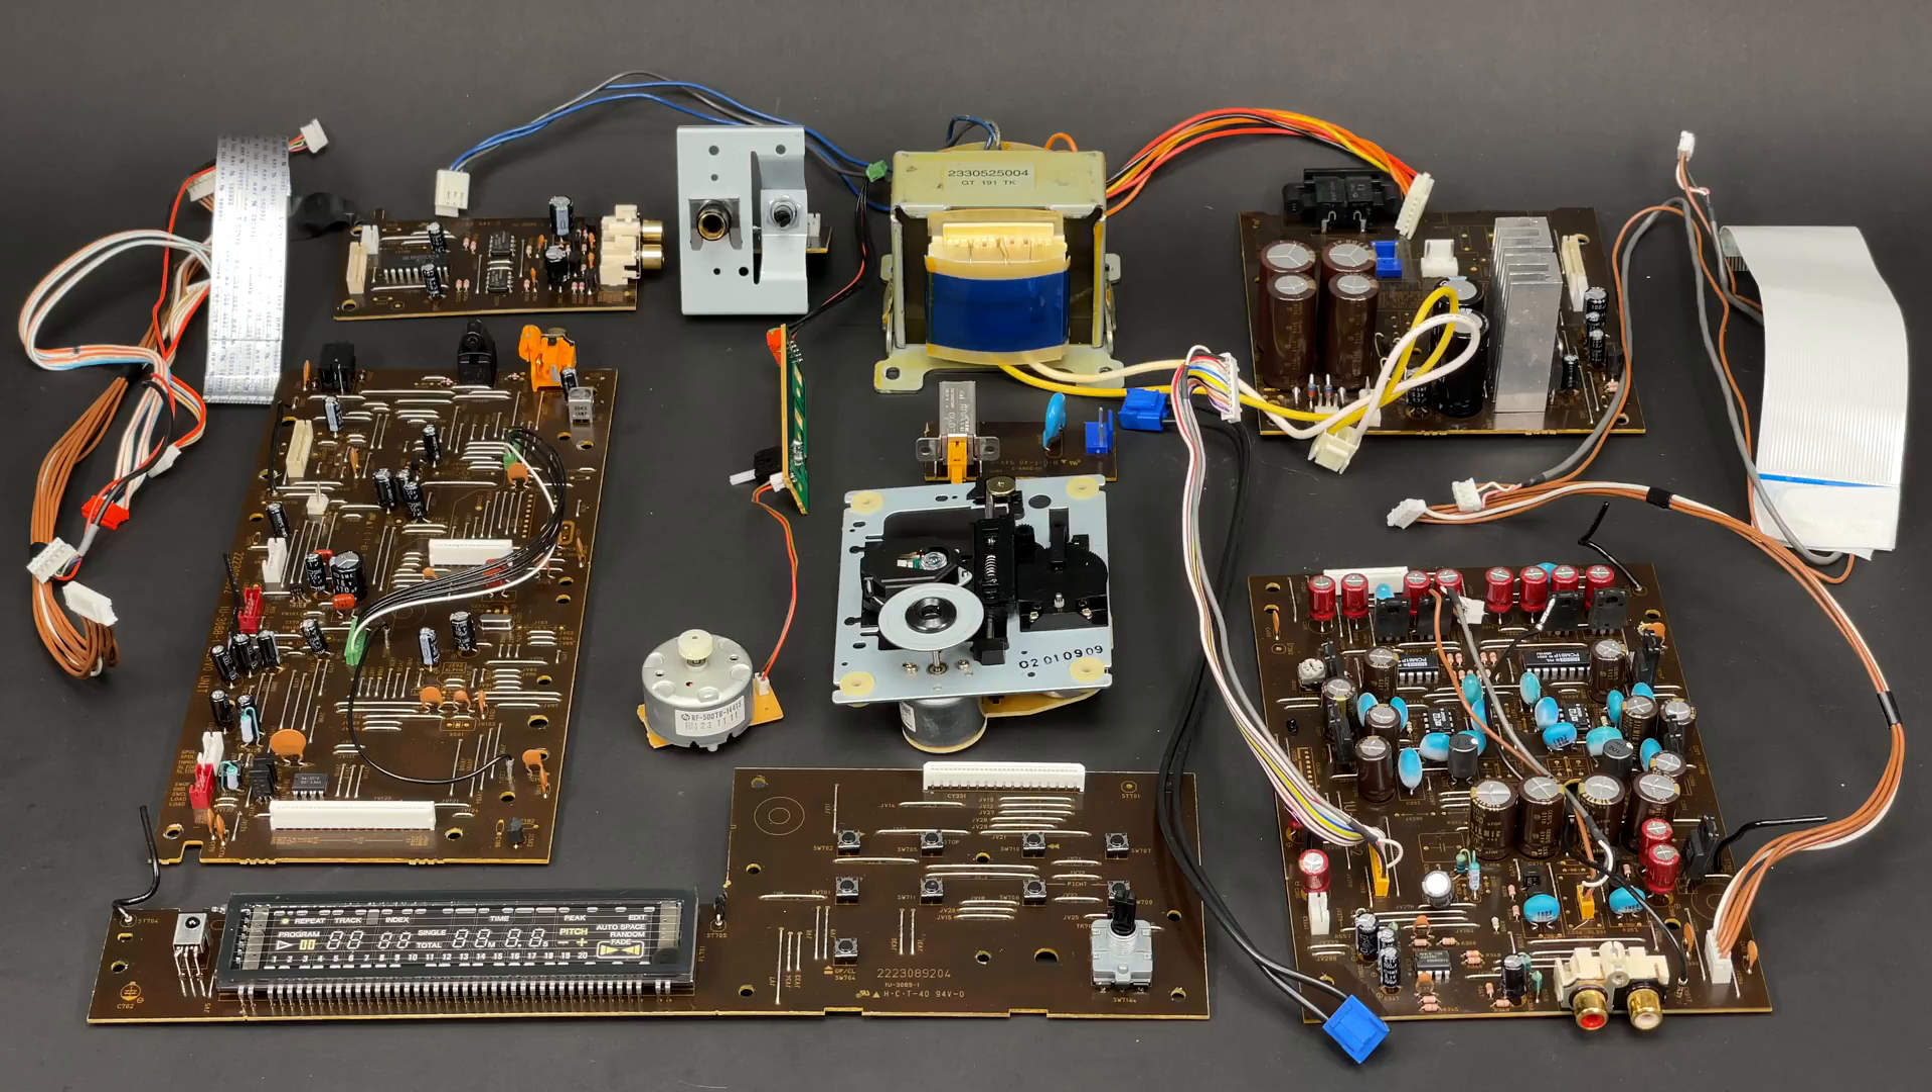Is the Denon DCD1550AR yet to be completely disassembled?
No.